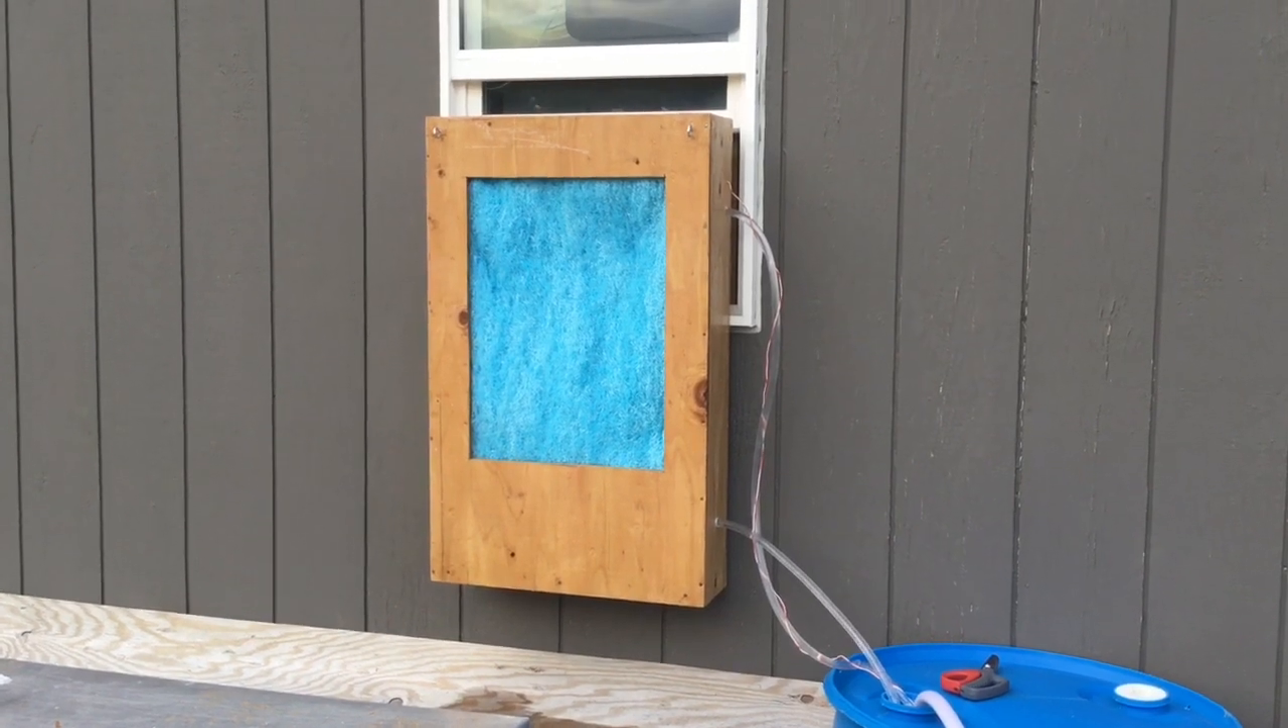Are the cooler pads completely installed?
Yes.